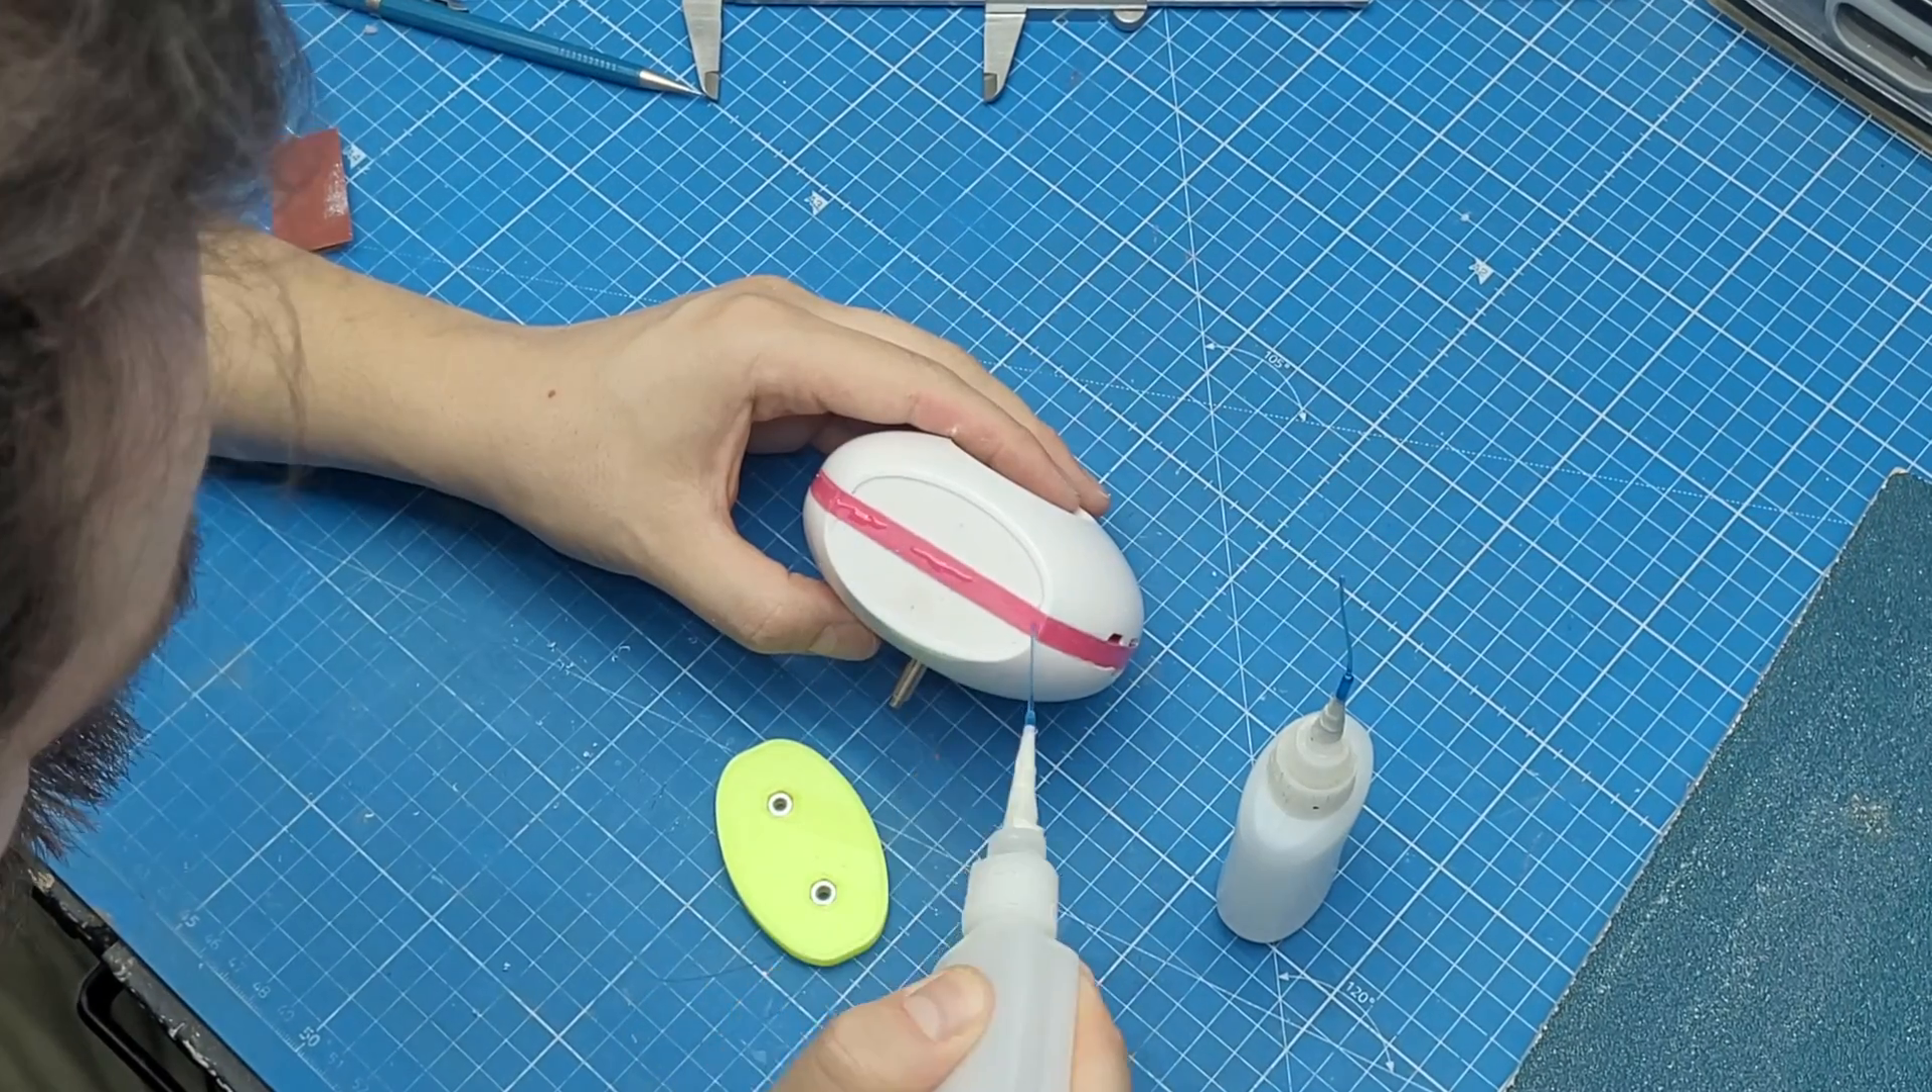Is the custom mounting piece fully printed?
Yes.